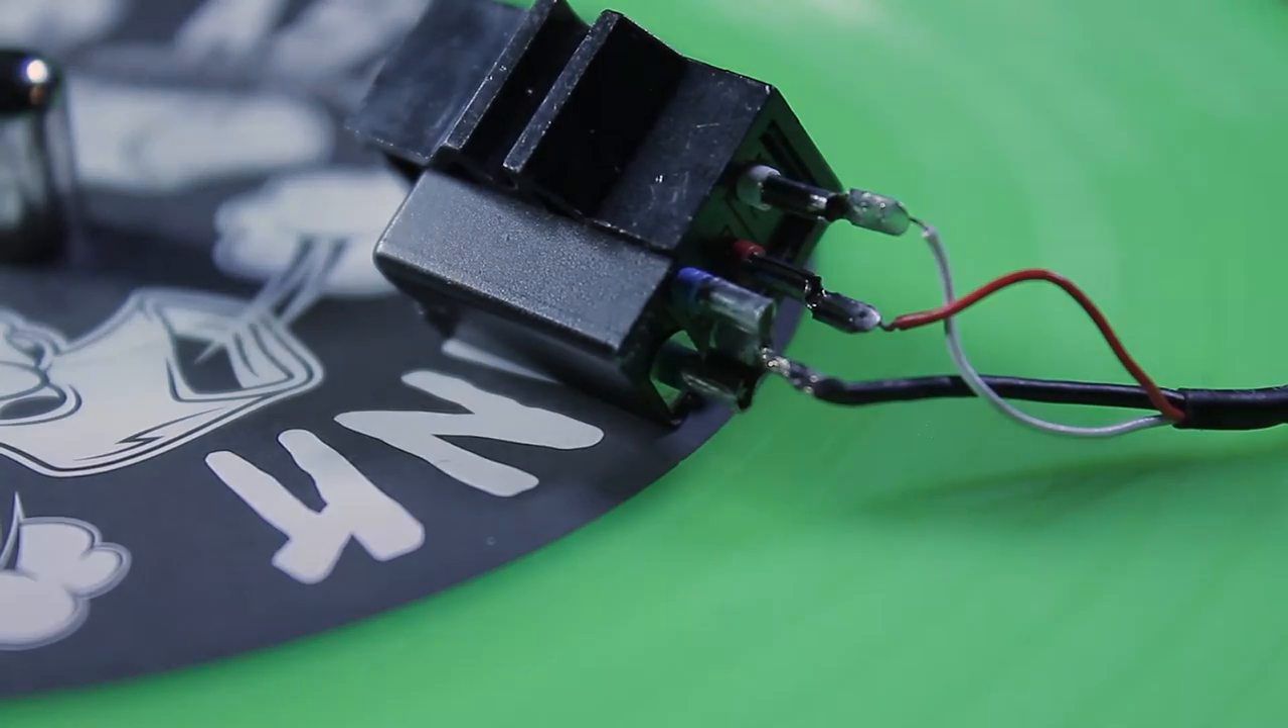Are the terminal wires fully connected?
Yes.